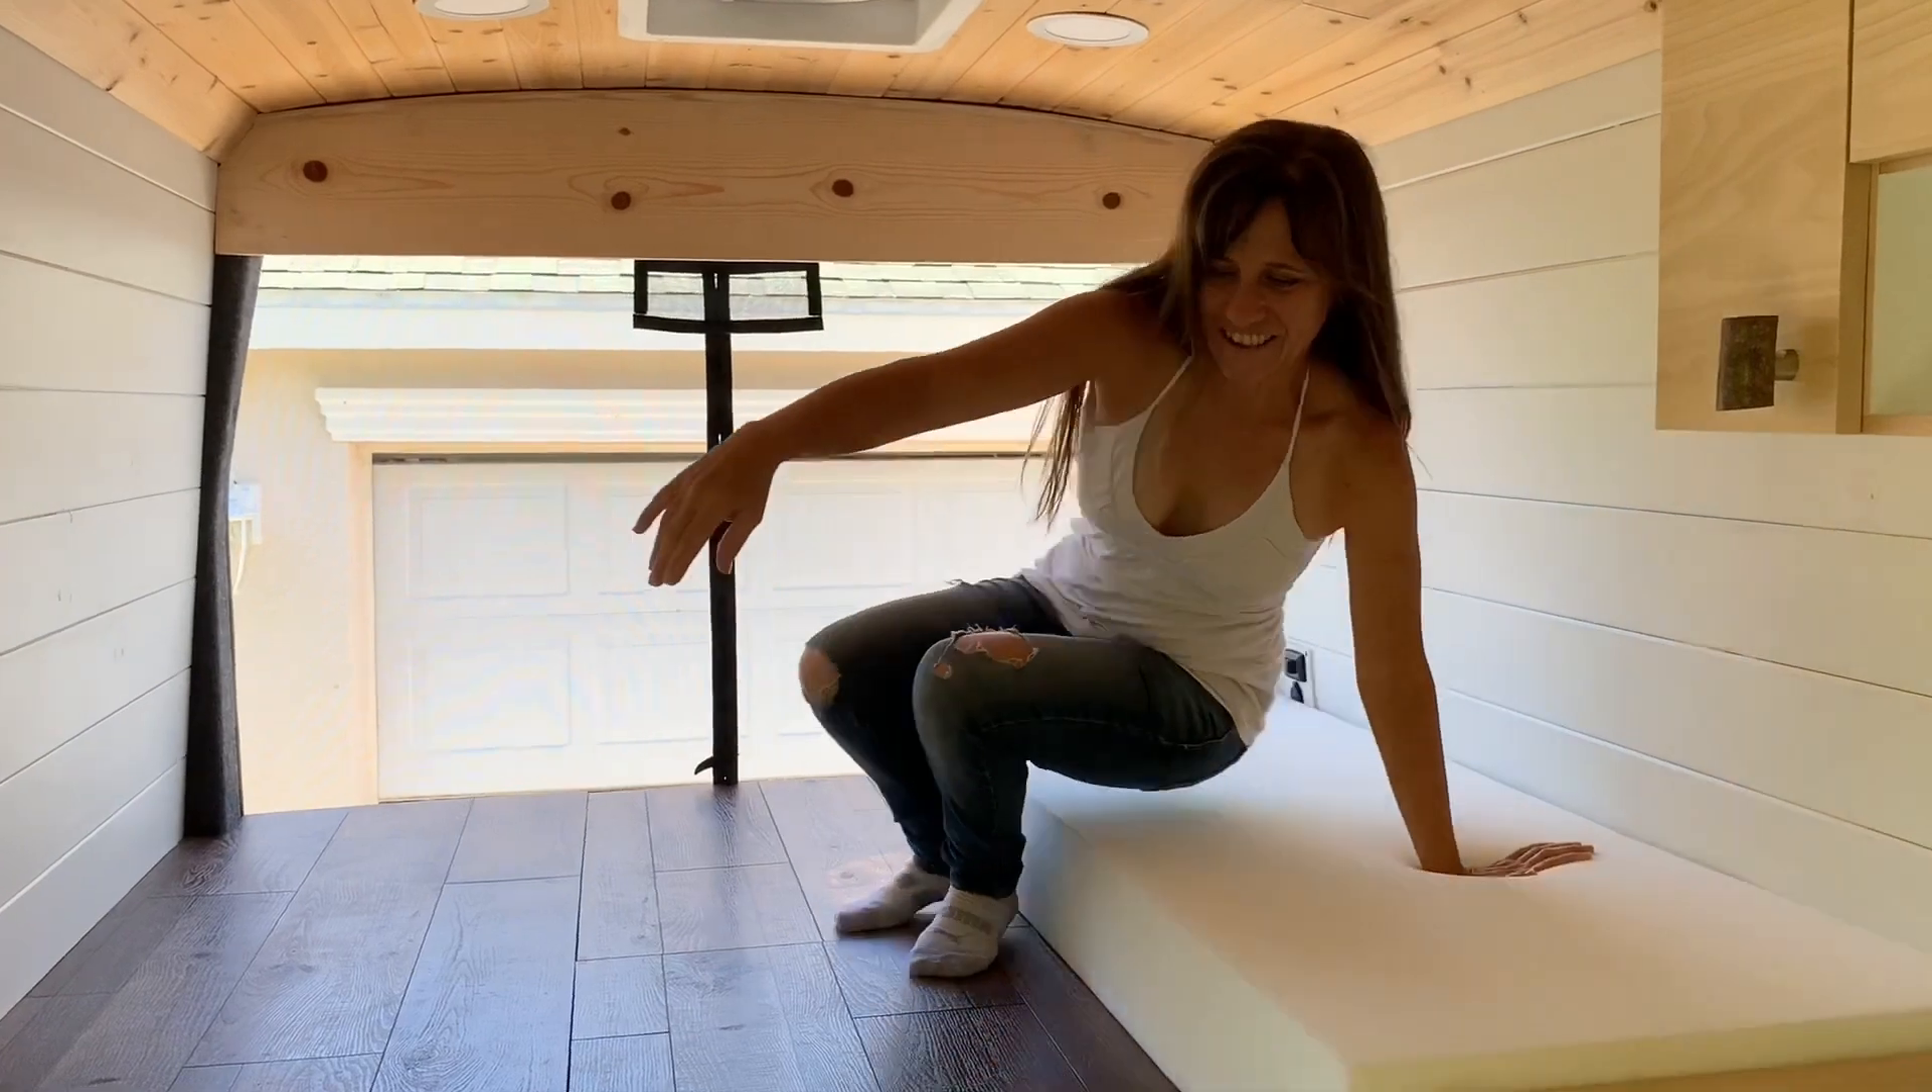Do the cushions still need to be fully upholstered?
Yes.